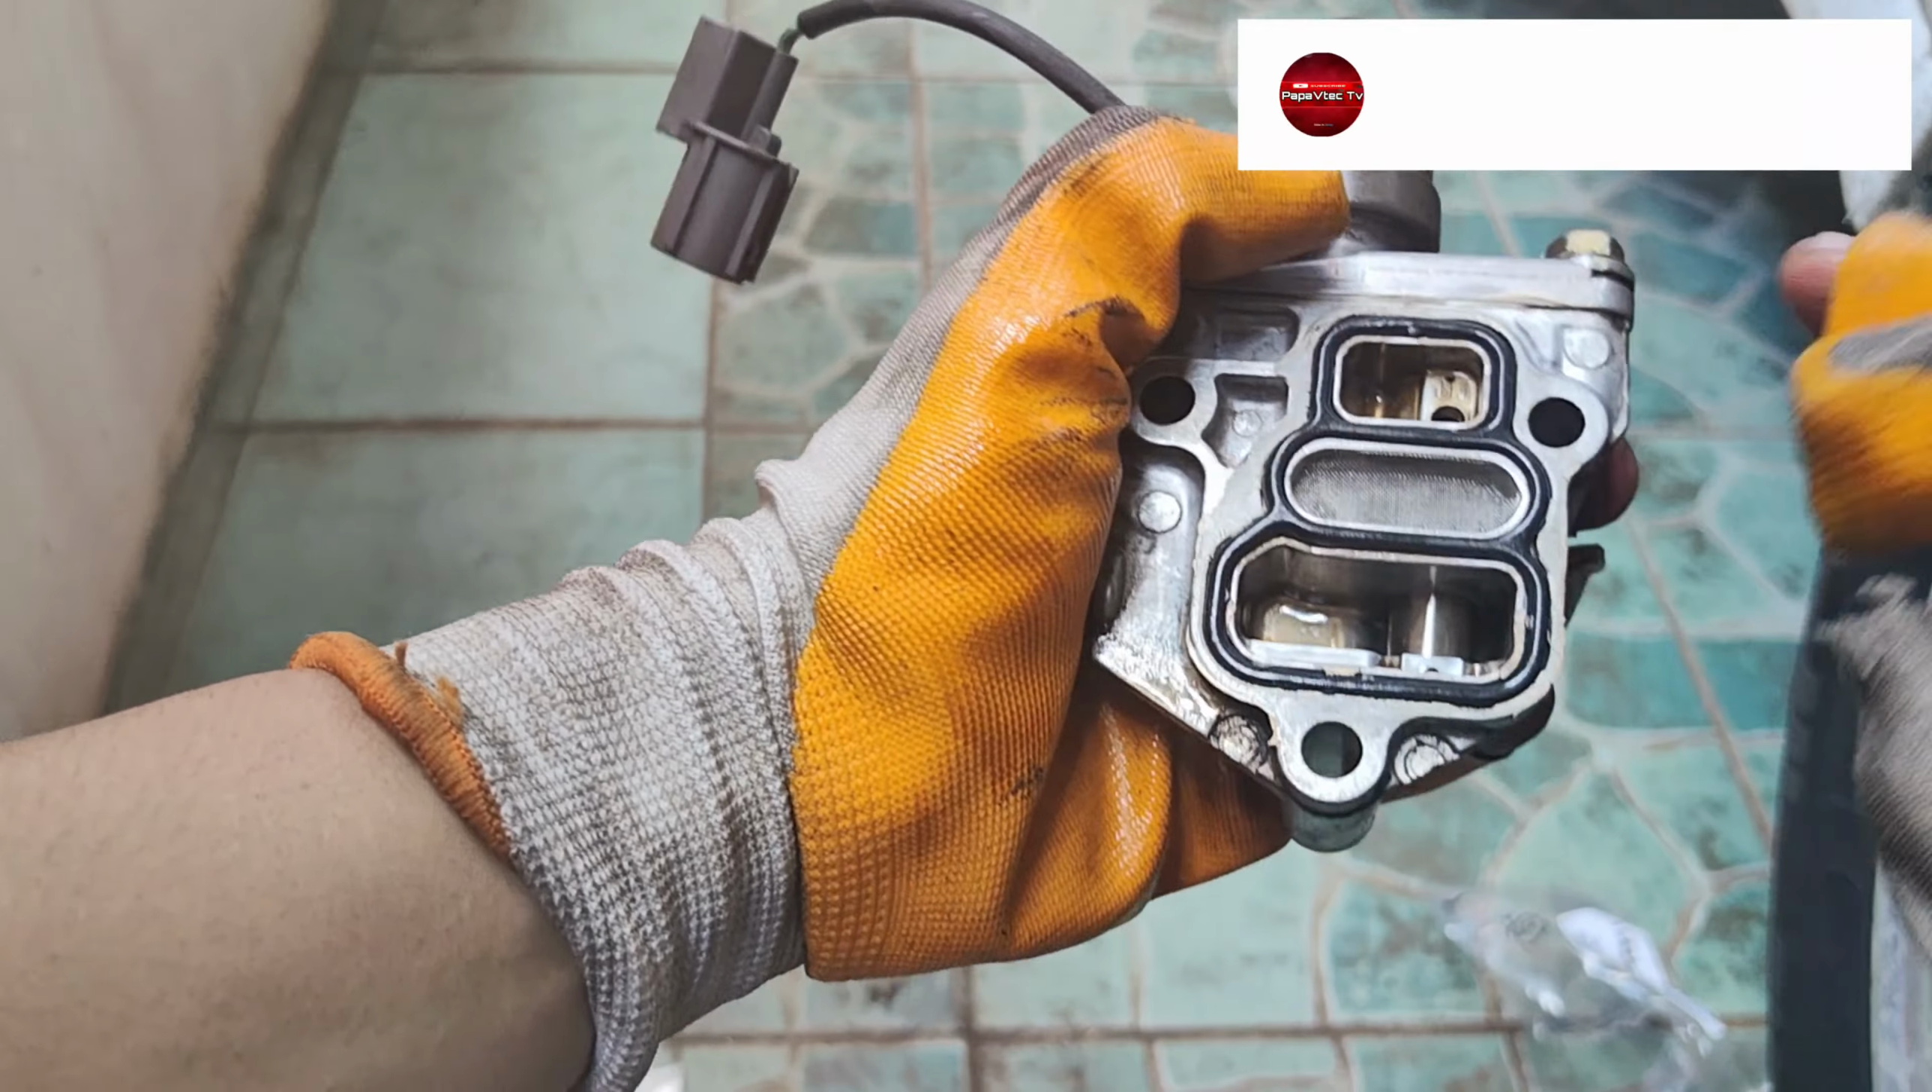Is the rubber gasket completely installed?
Yes.